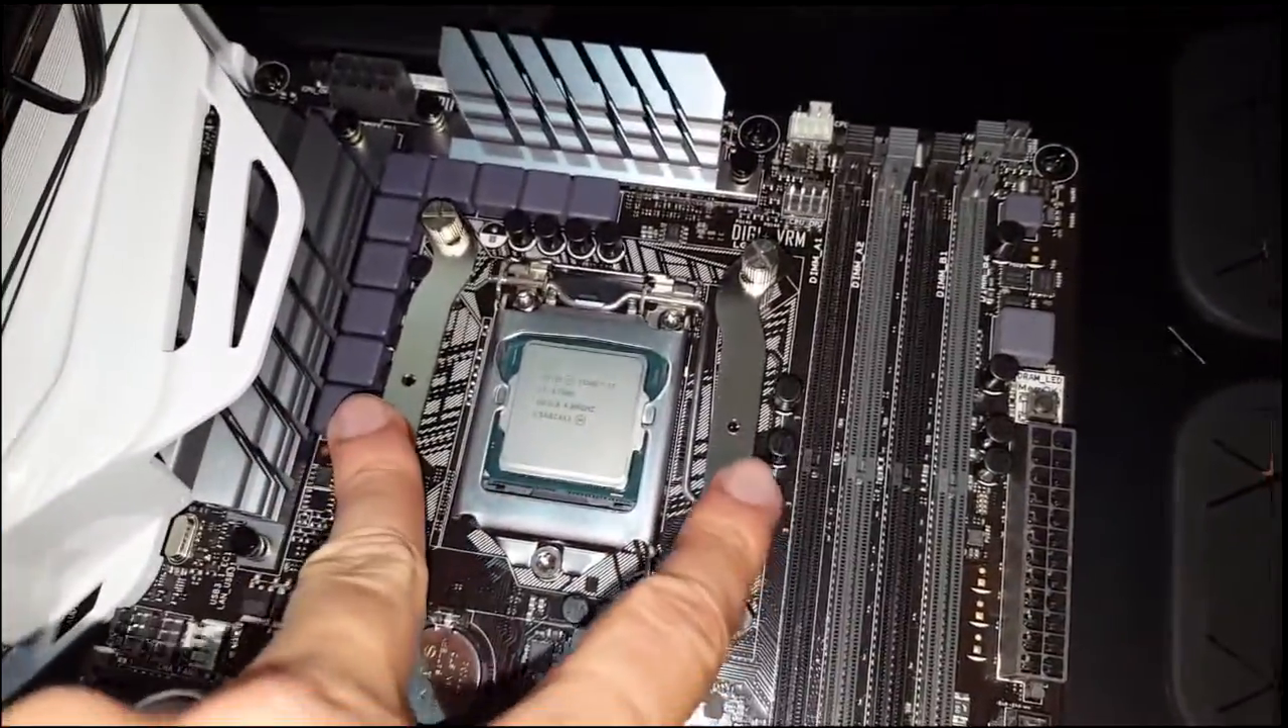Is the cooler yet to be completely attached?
Yes.